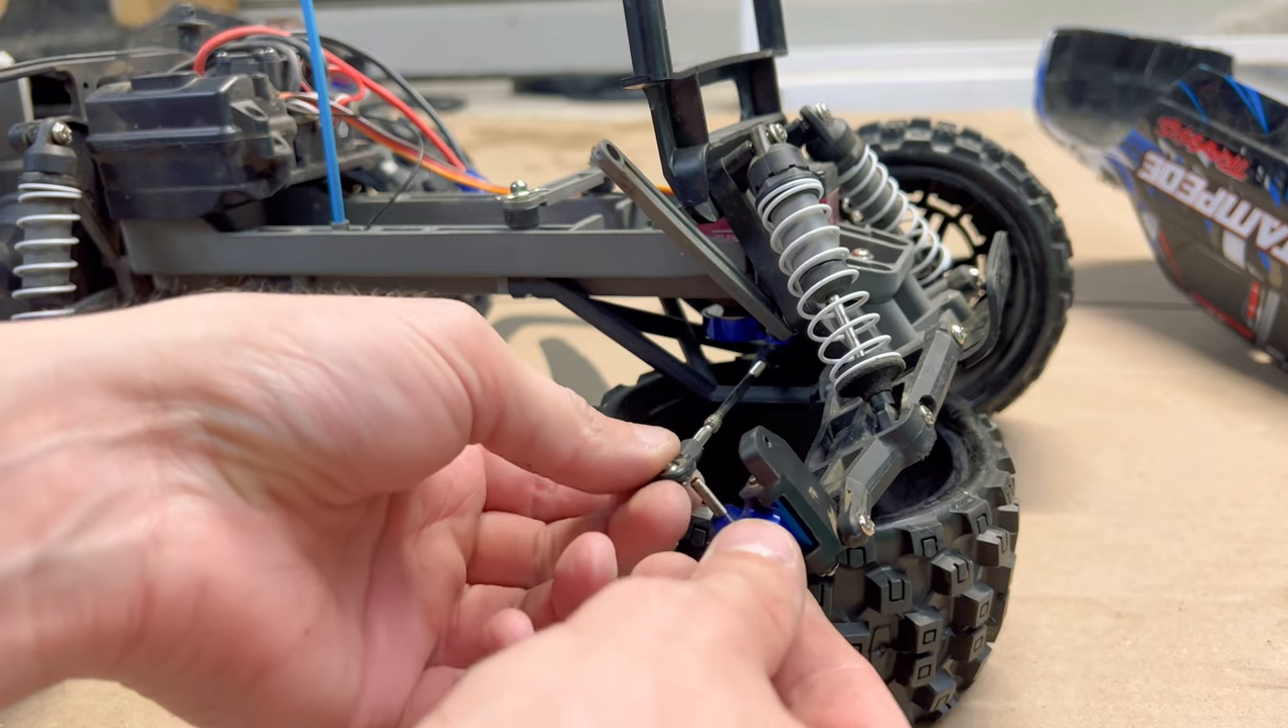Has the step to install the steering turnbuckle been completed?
No.